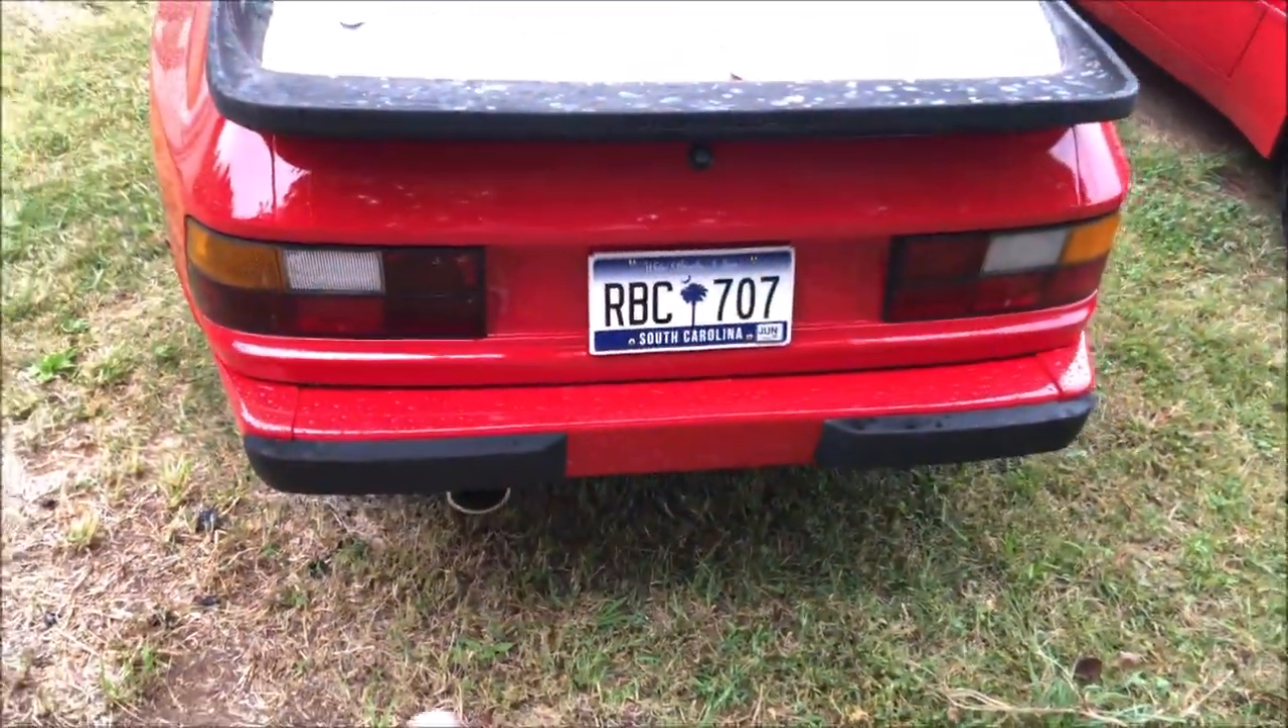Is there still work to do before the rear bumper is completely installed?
No.